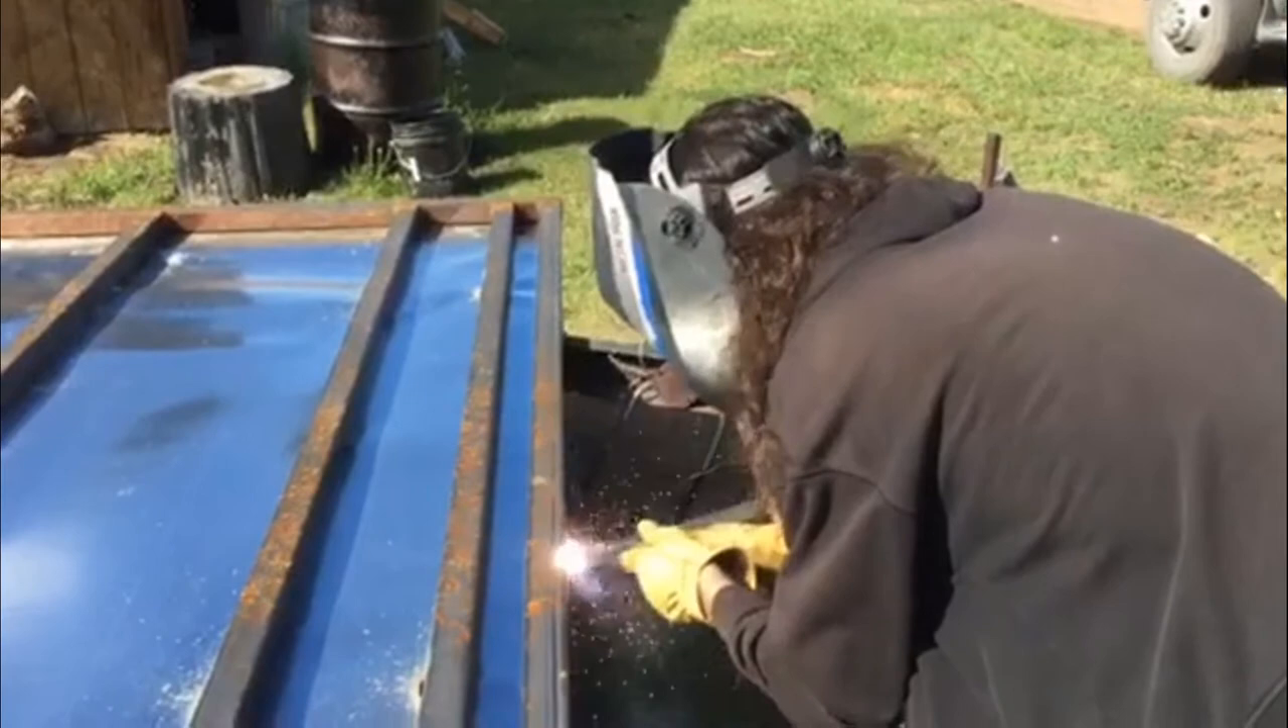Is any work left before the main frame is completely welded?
Yes.